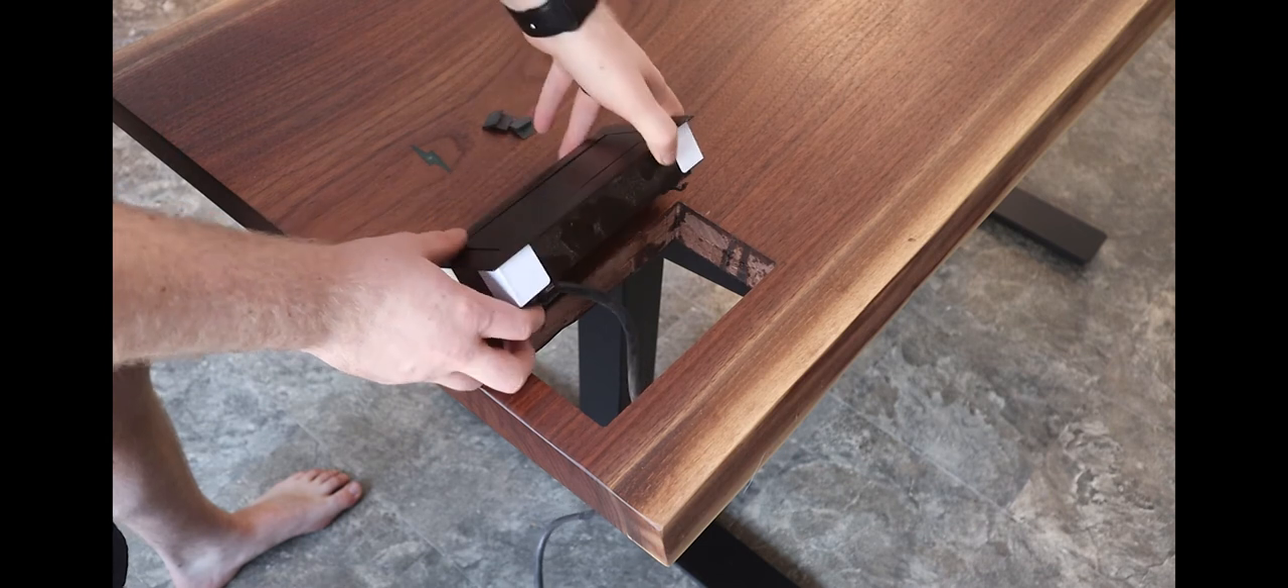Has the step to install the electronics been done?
No.